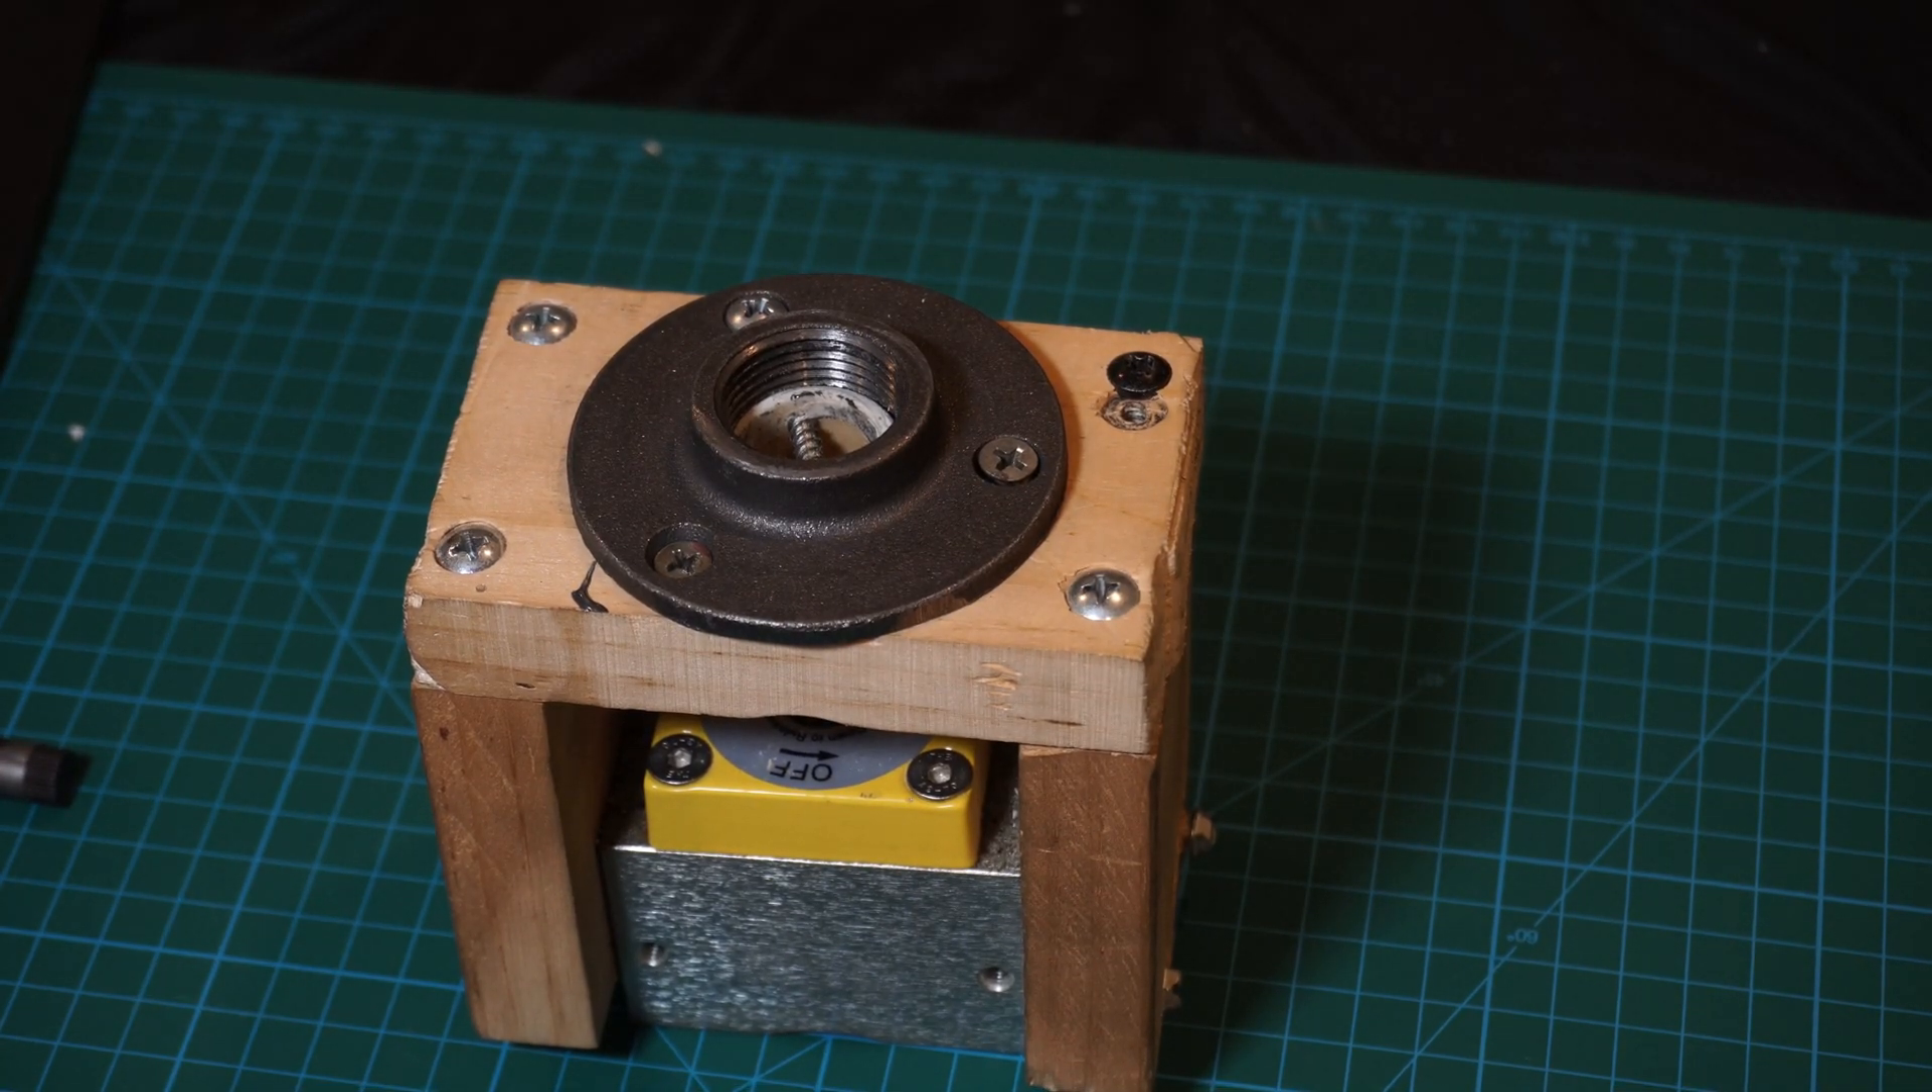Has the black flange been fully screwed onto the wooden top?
Yes.